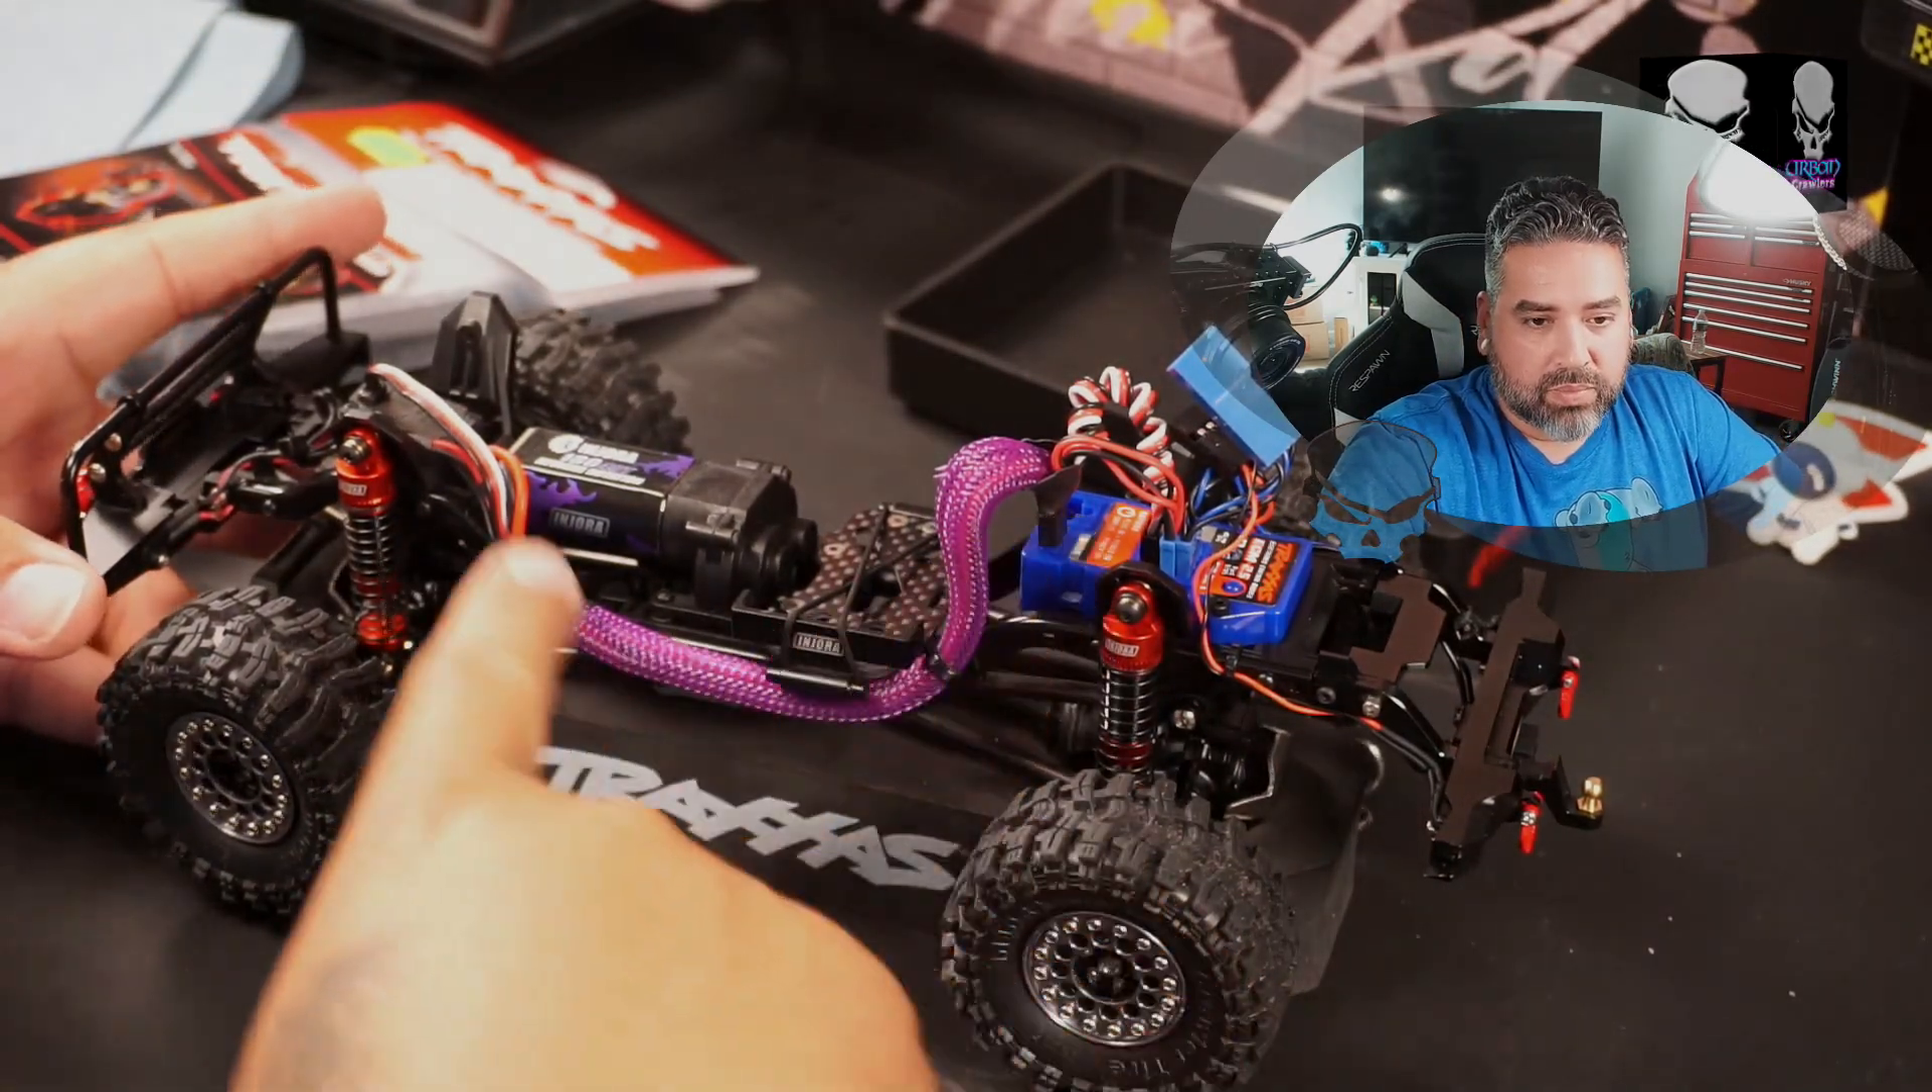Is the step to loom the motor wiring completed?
Yes.